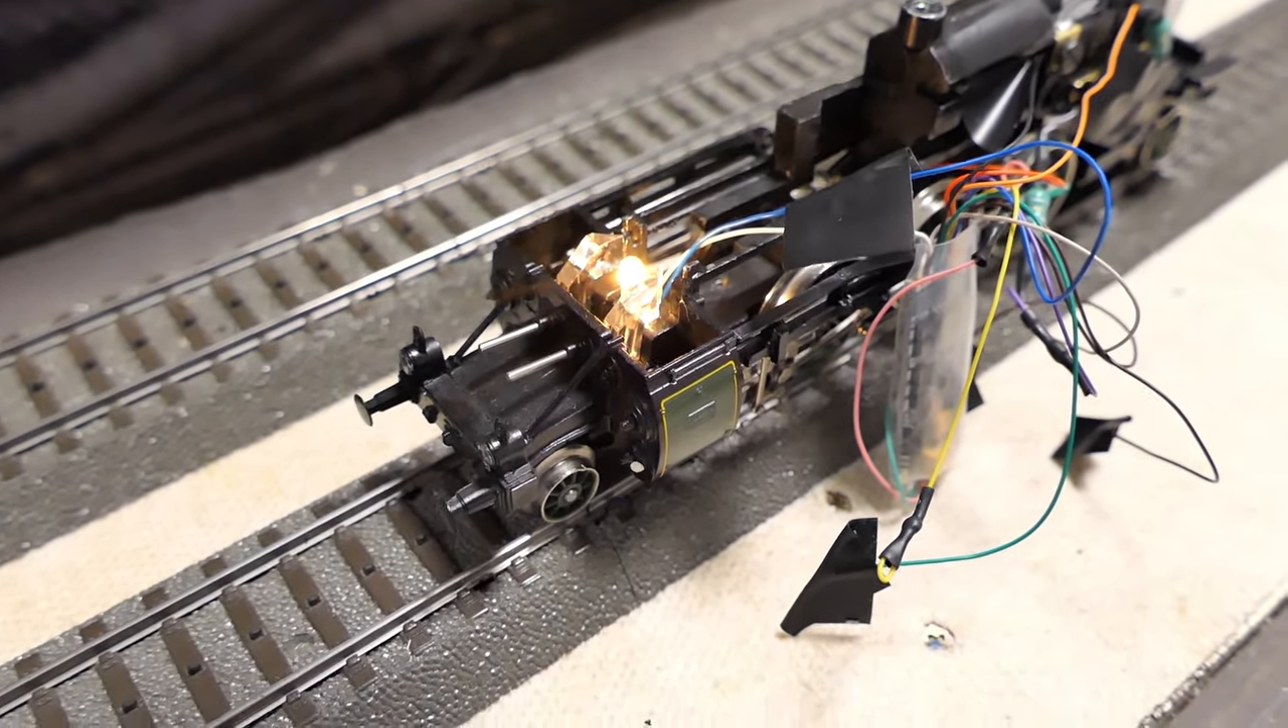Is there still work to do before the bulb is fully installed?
No.